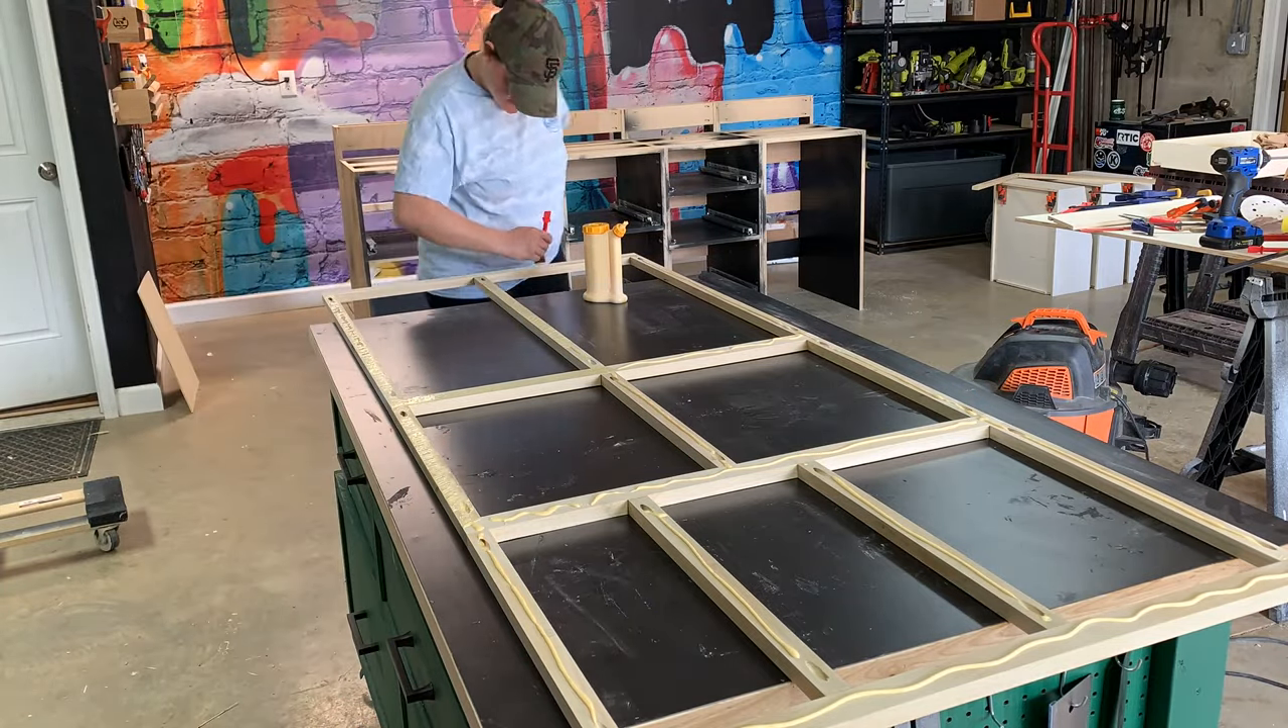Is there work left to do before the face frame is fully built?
No.